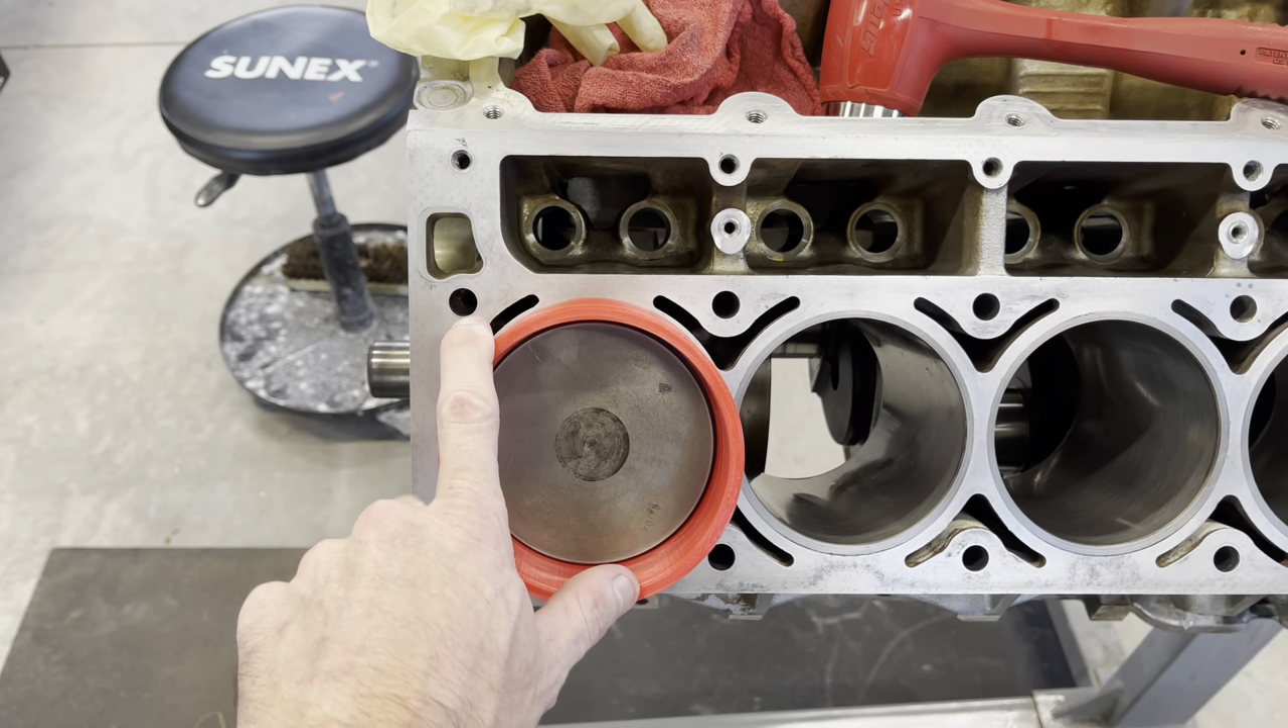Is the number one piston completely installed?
No.